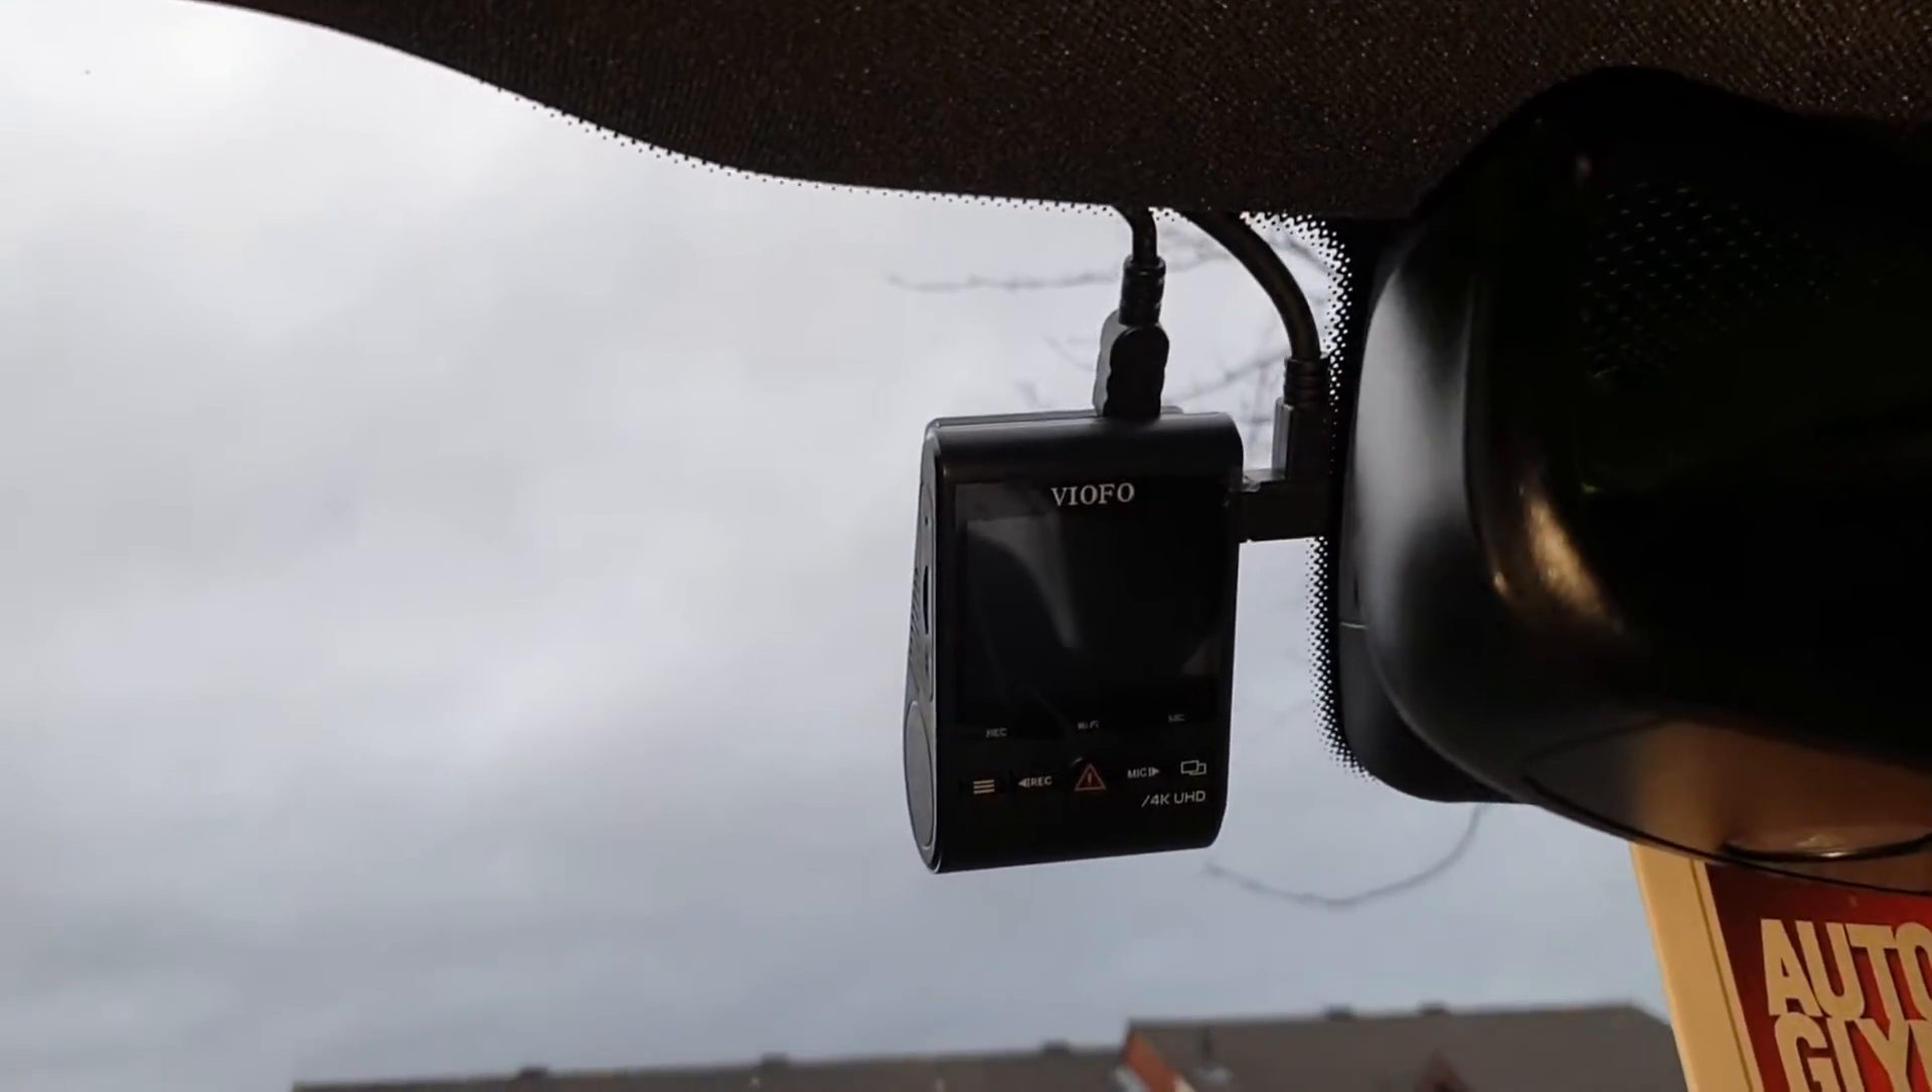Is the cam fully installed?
Yes.